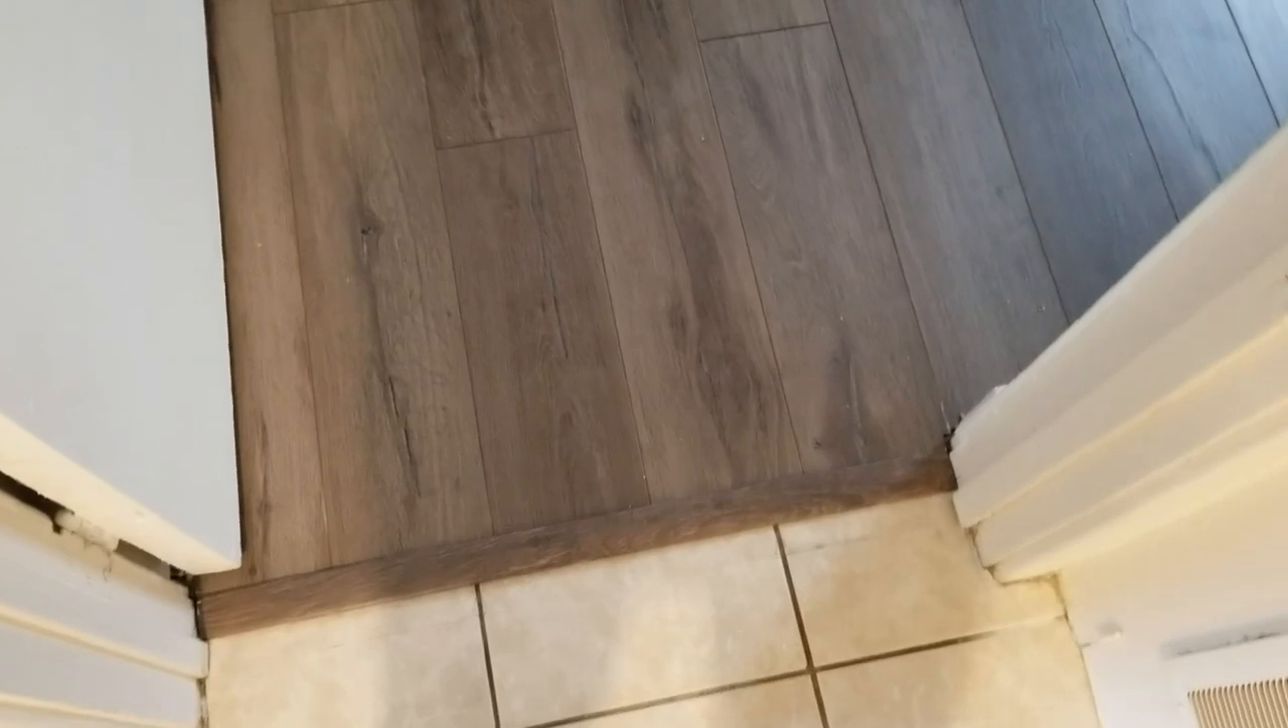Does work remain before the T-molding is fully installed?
No.